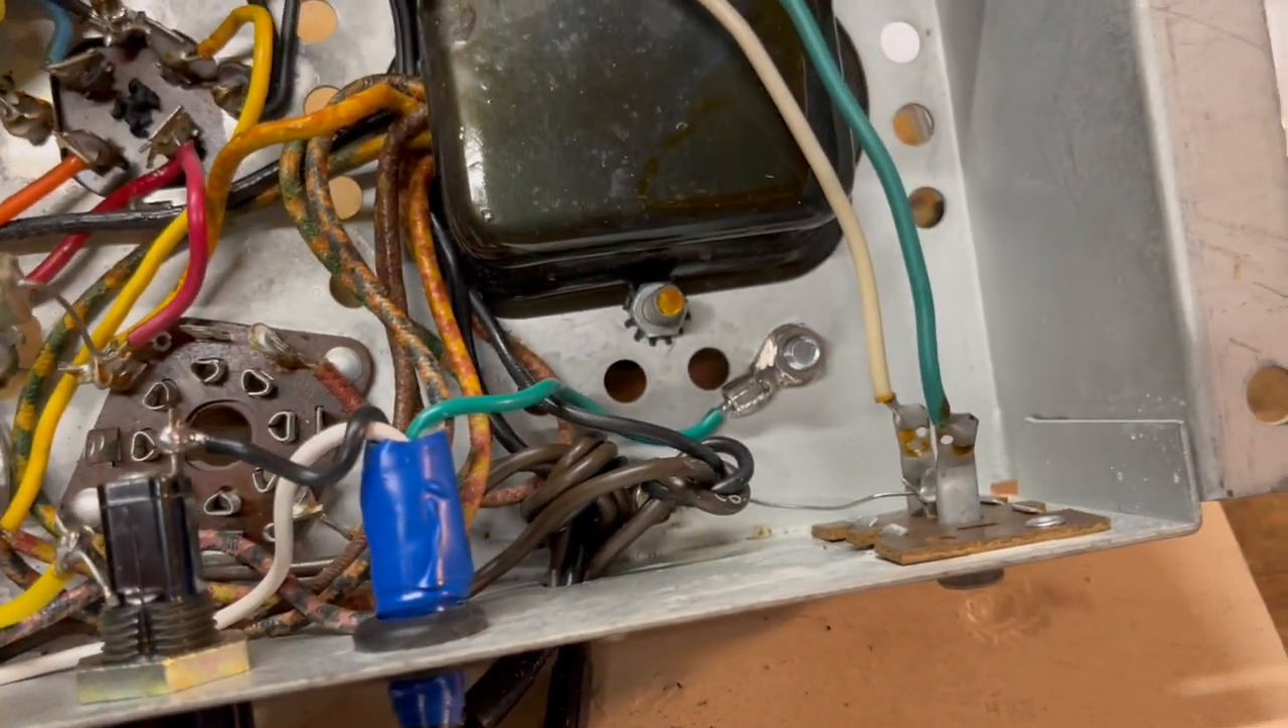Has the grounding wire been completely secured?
Yes.